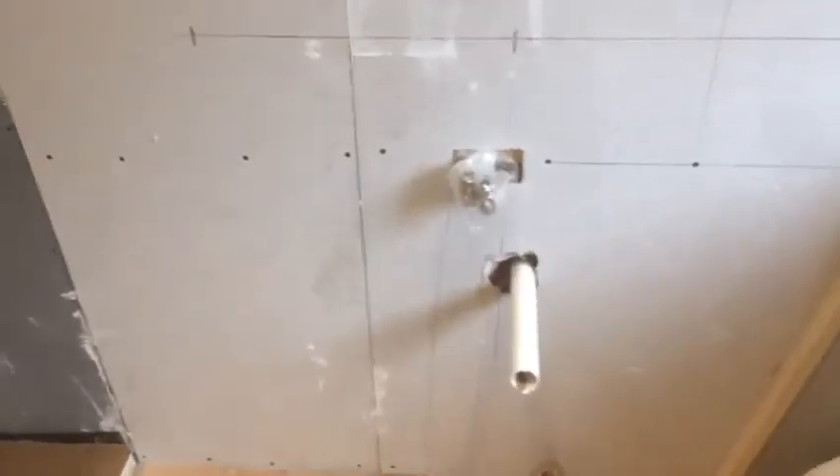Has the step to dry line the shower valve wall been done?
Yes.